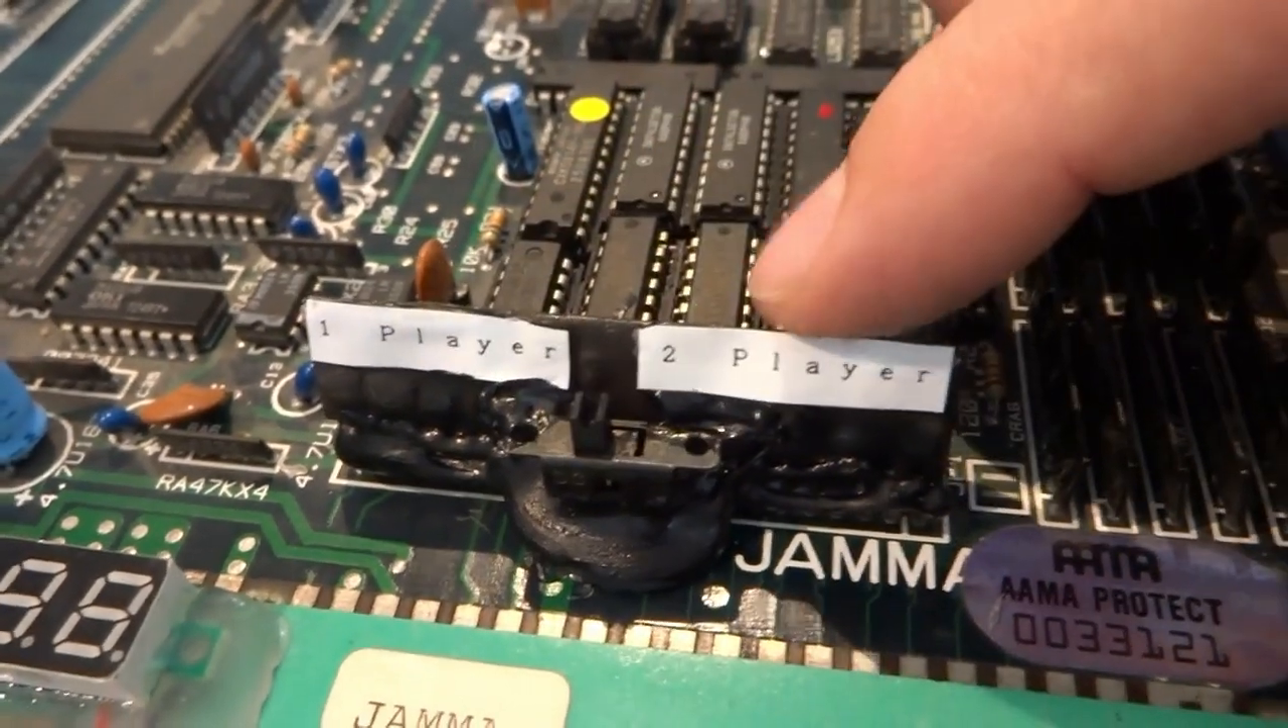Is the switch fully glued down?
Yes.